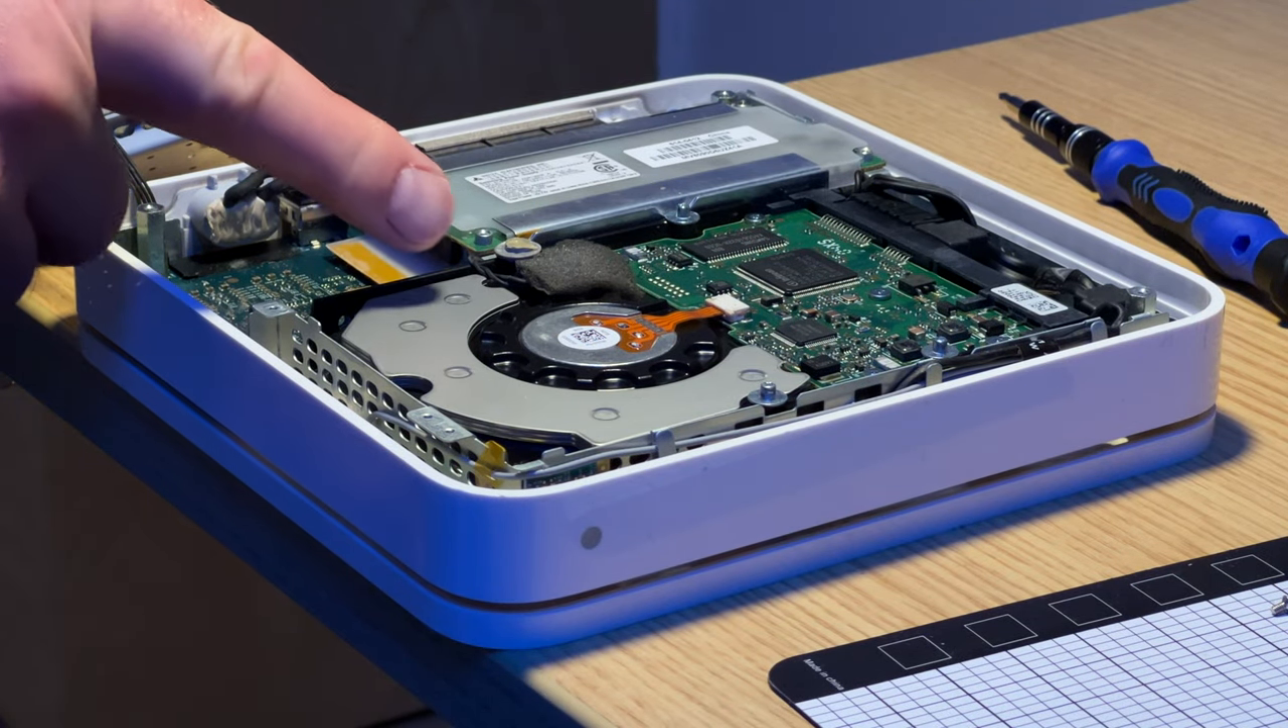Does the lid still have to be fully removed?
No.